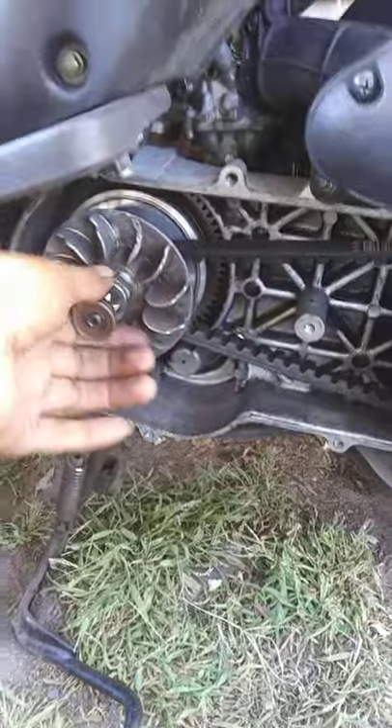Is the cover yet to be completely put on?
Yes.